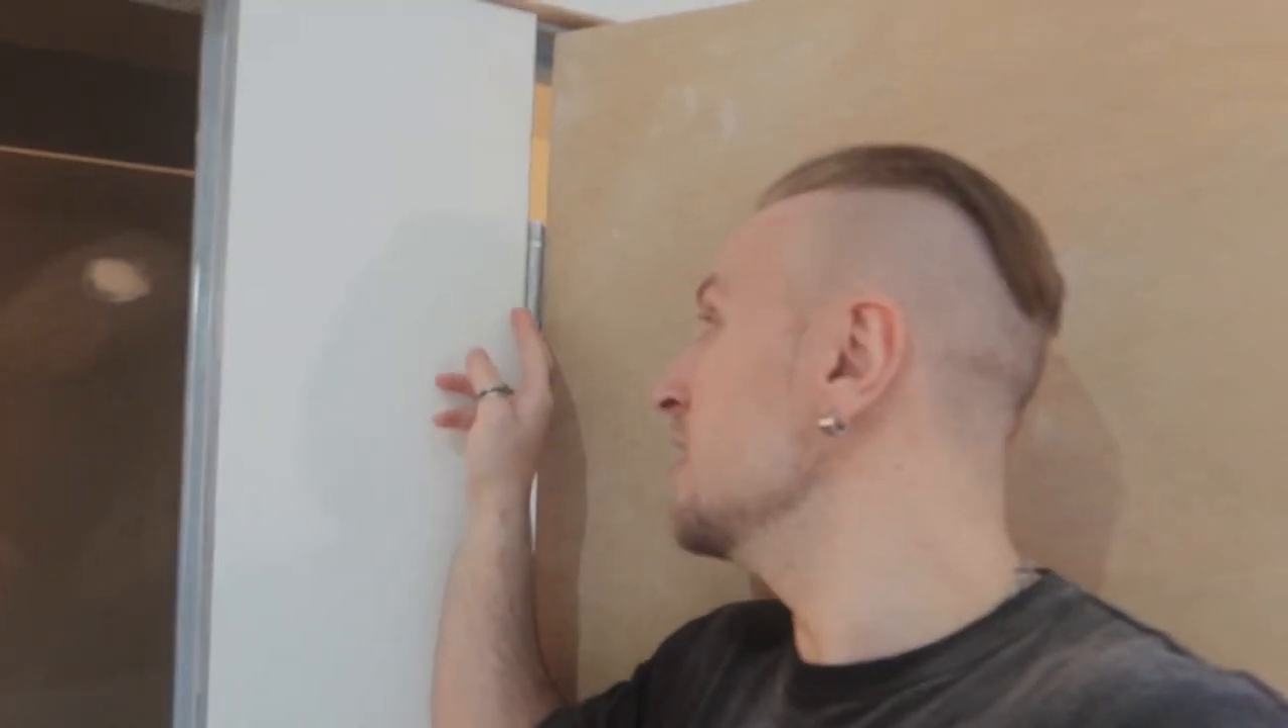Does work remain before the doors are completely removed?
Yes.